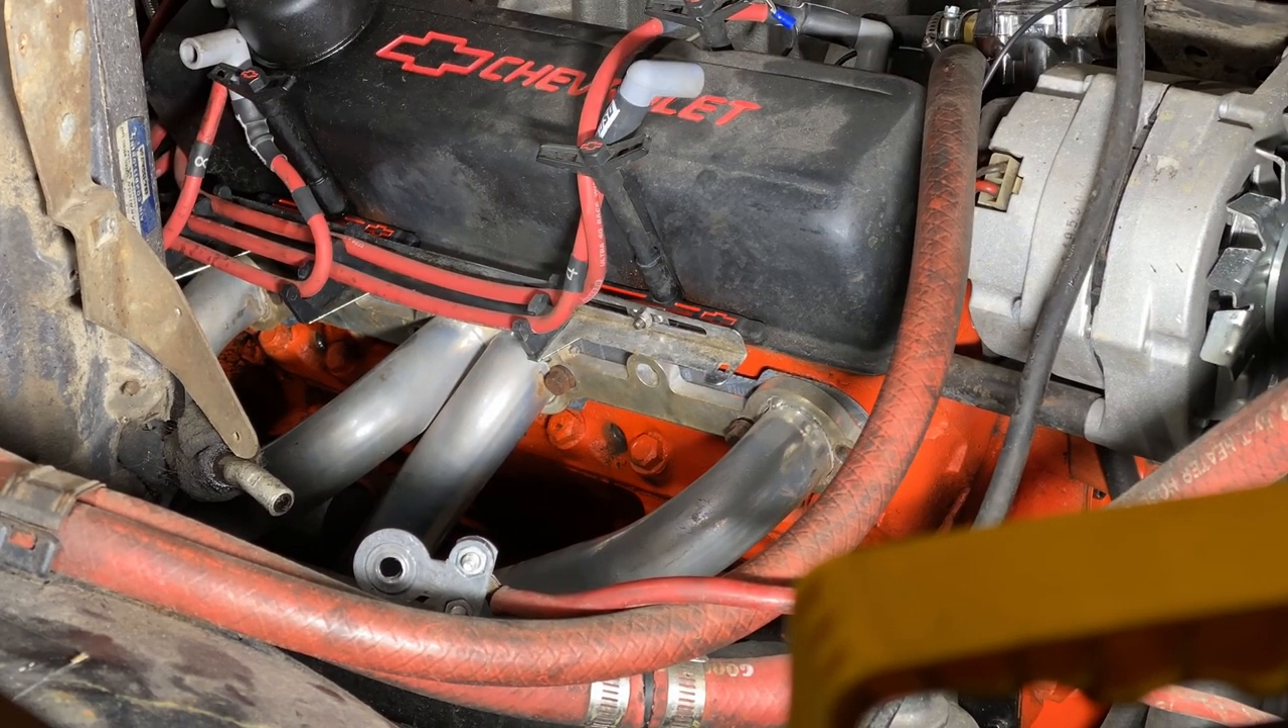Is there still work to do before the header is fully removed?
Yes.